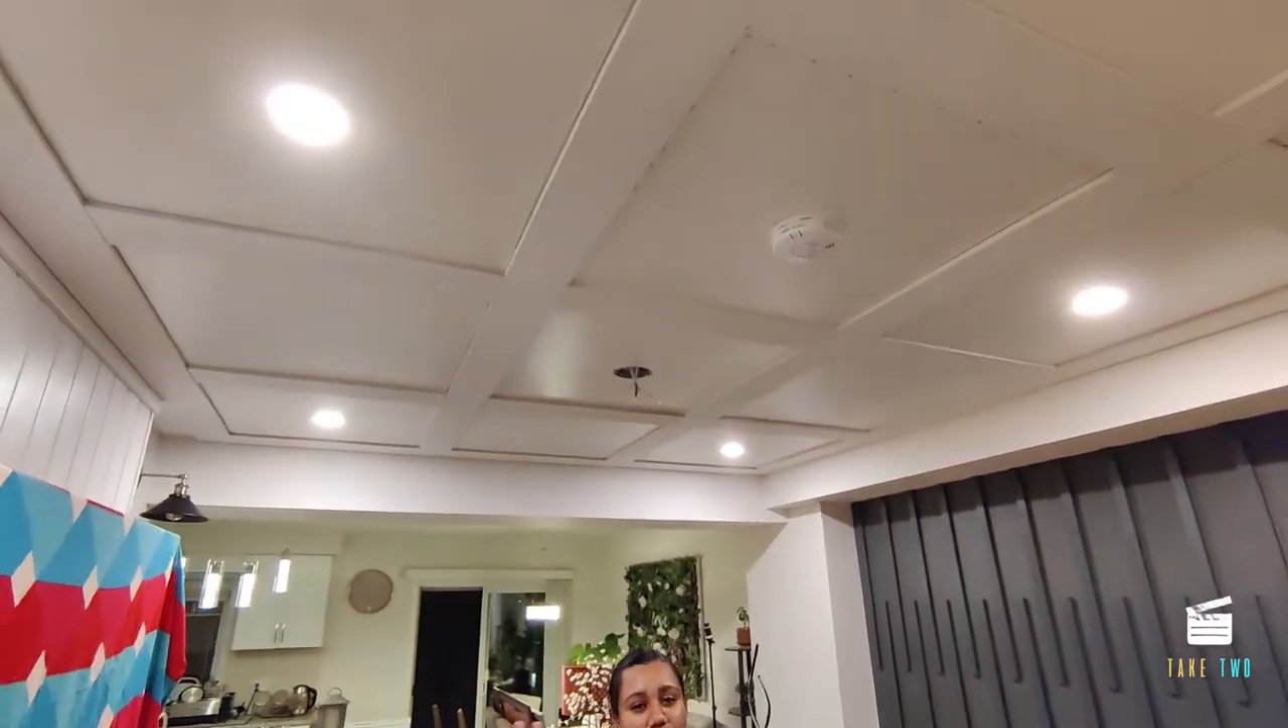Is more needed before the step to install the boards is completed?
No.